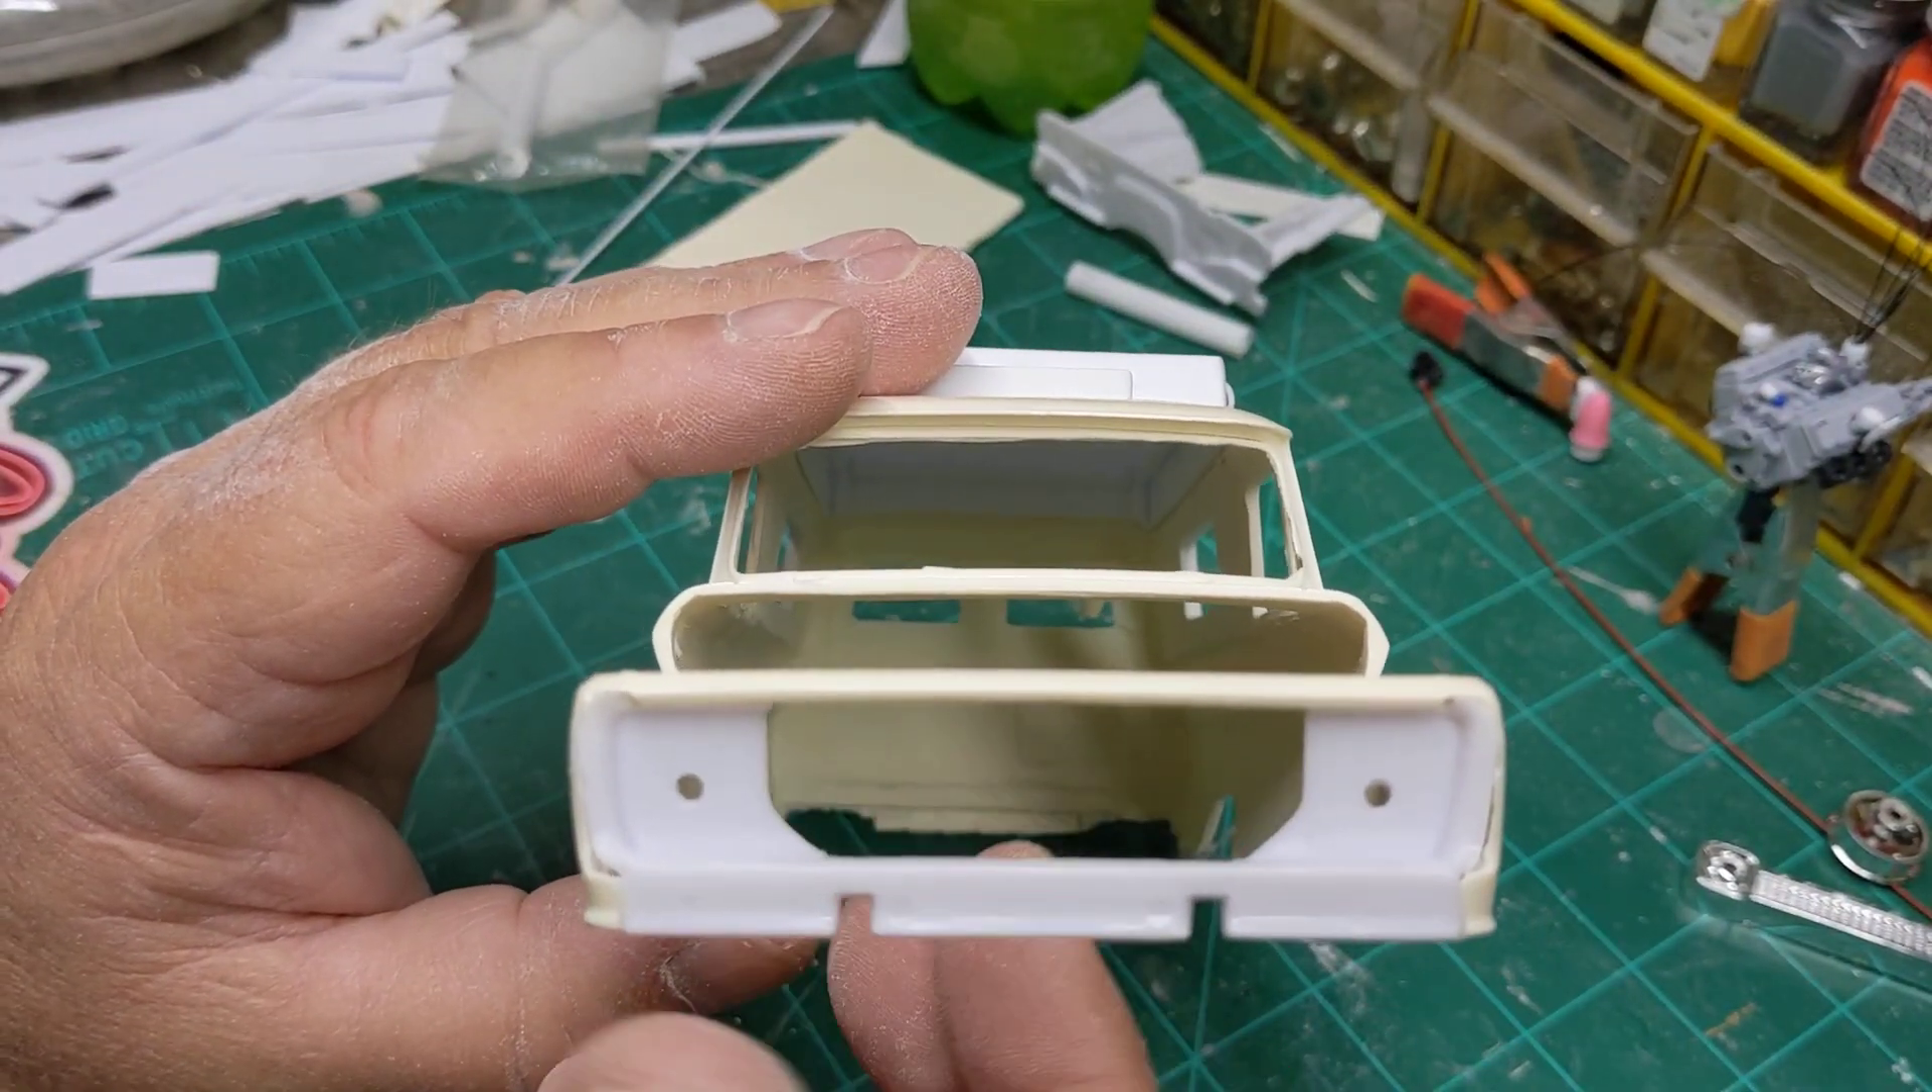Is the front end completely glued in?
Yes.